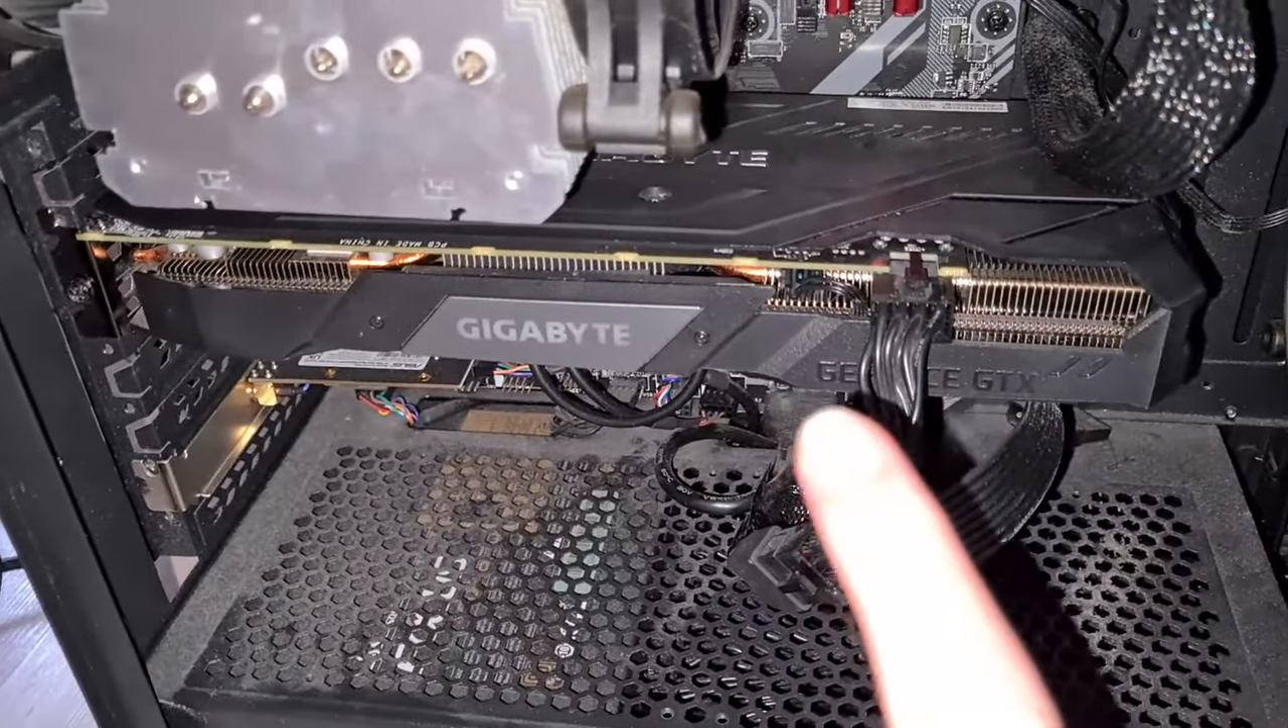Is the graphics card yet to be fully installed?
No.